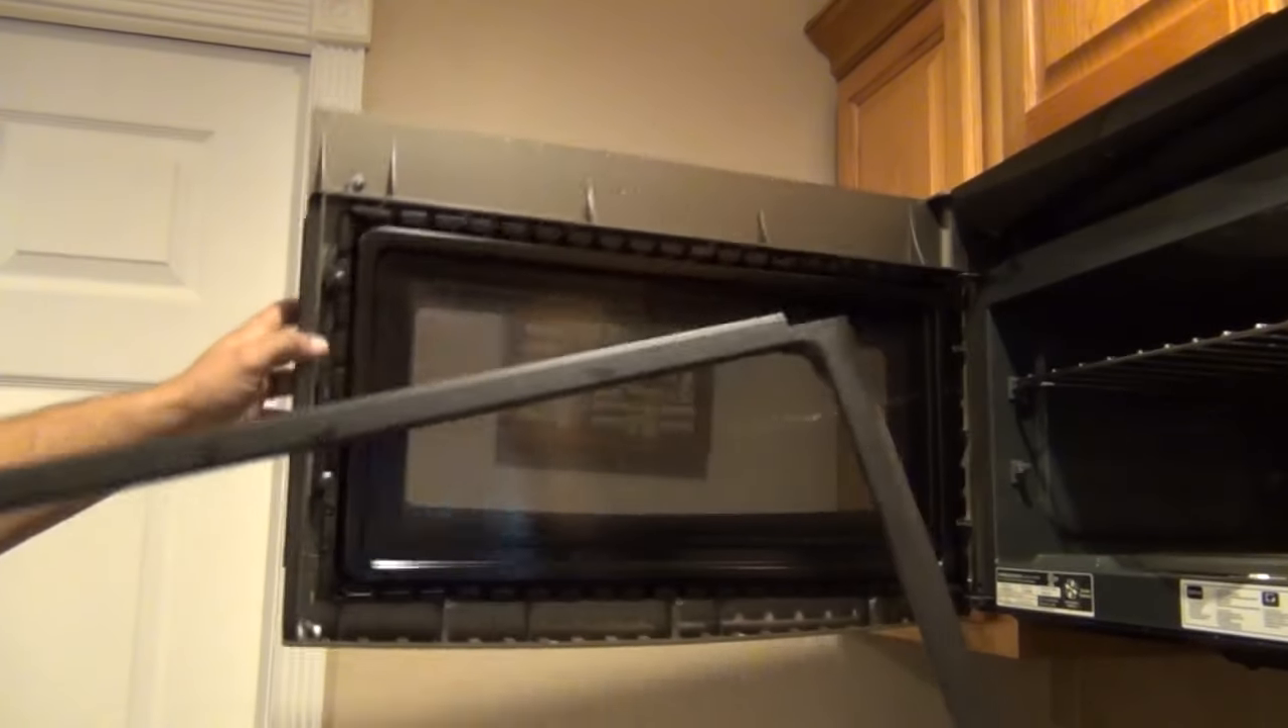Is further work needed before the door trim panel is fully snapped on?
Yes.